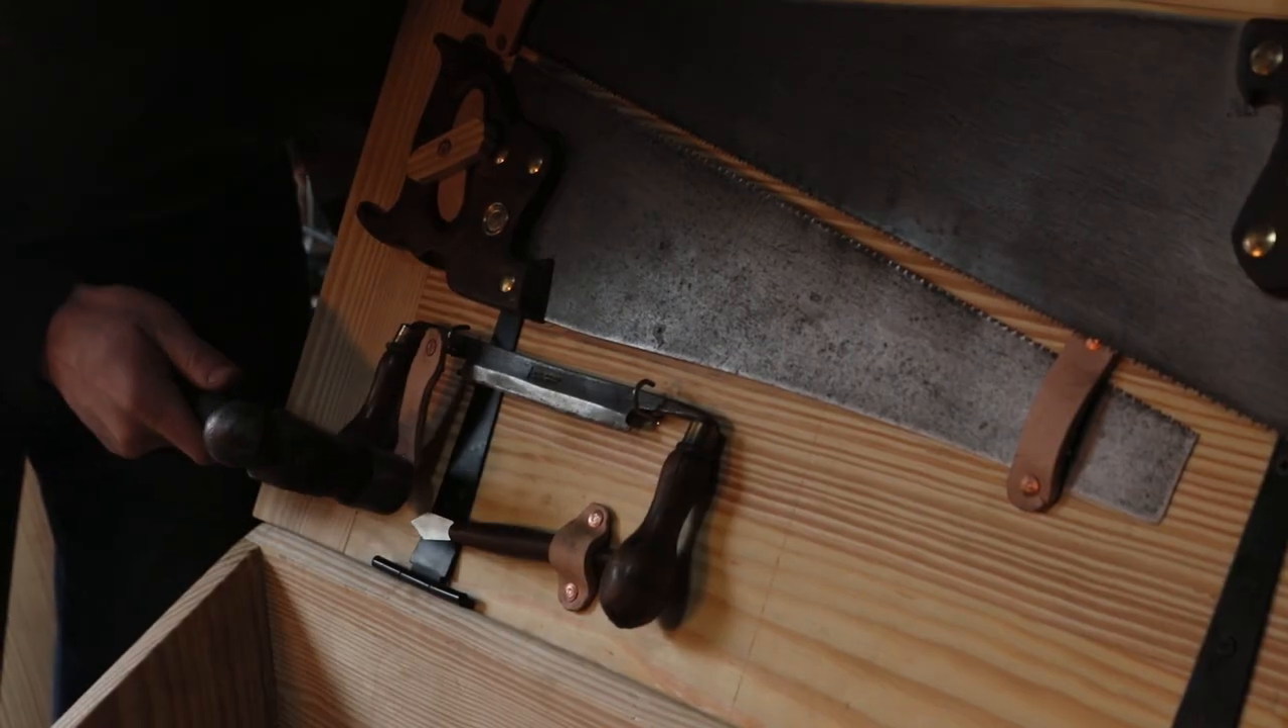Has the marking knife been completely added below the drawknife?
Yes.